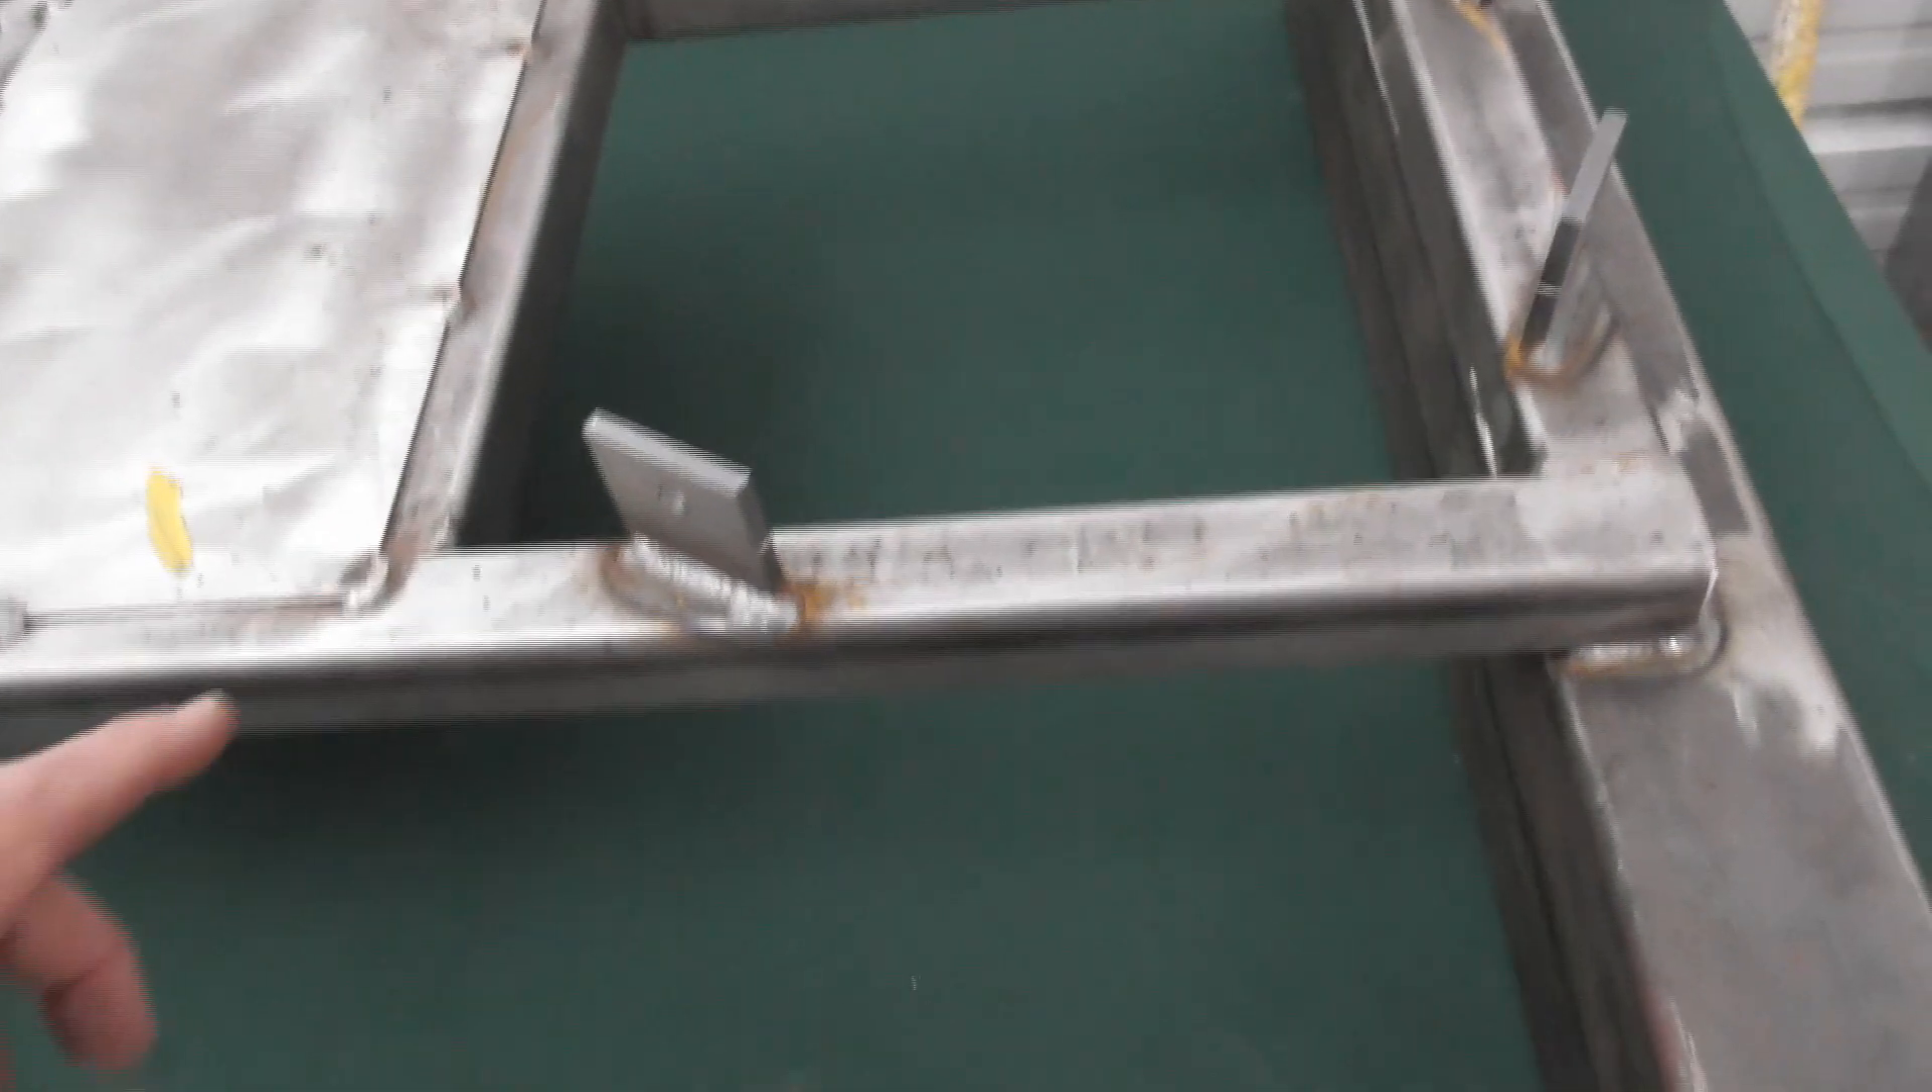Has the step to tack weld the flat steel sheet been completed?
Yes.